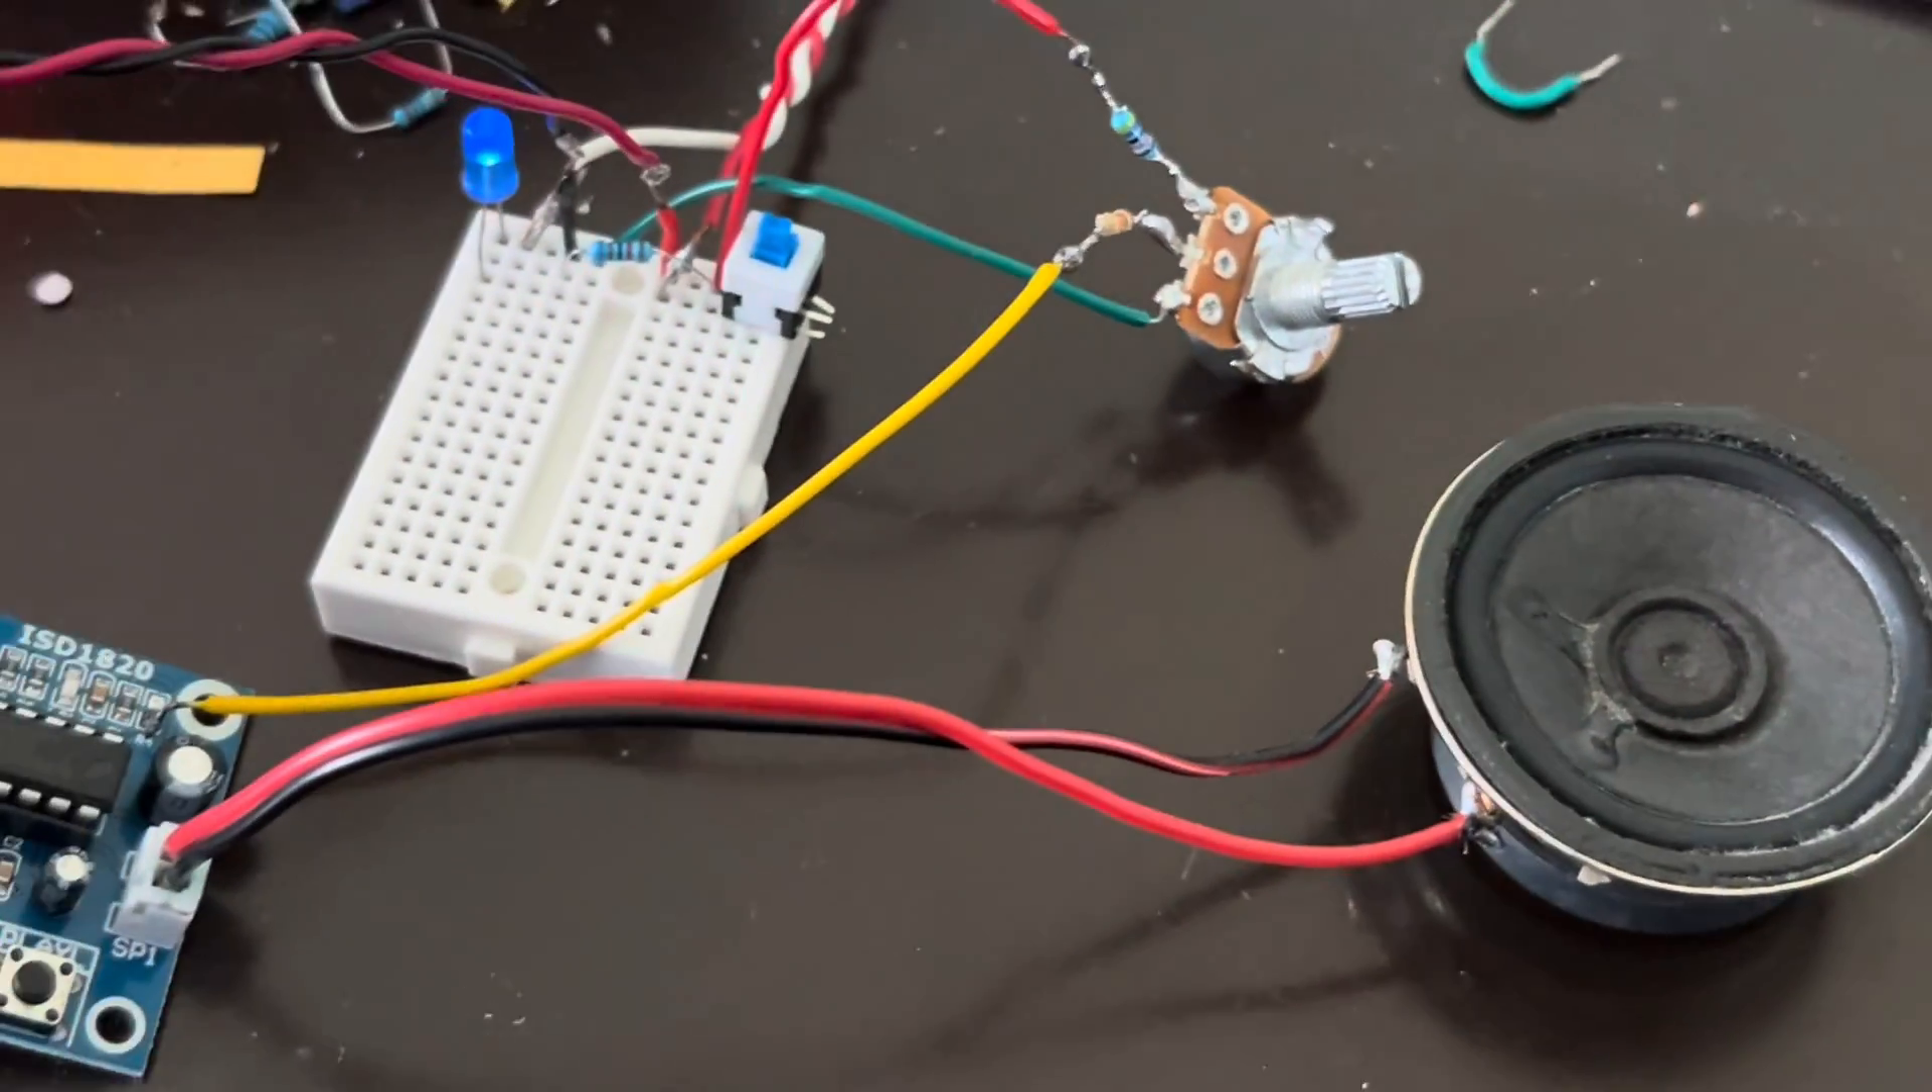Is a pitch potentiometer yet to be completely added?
No.